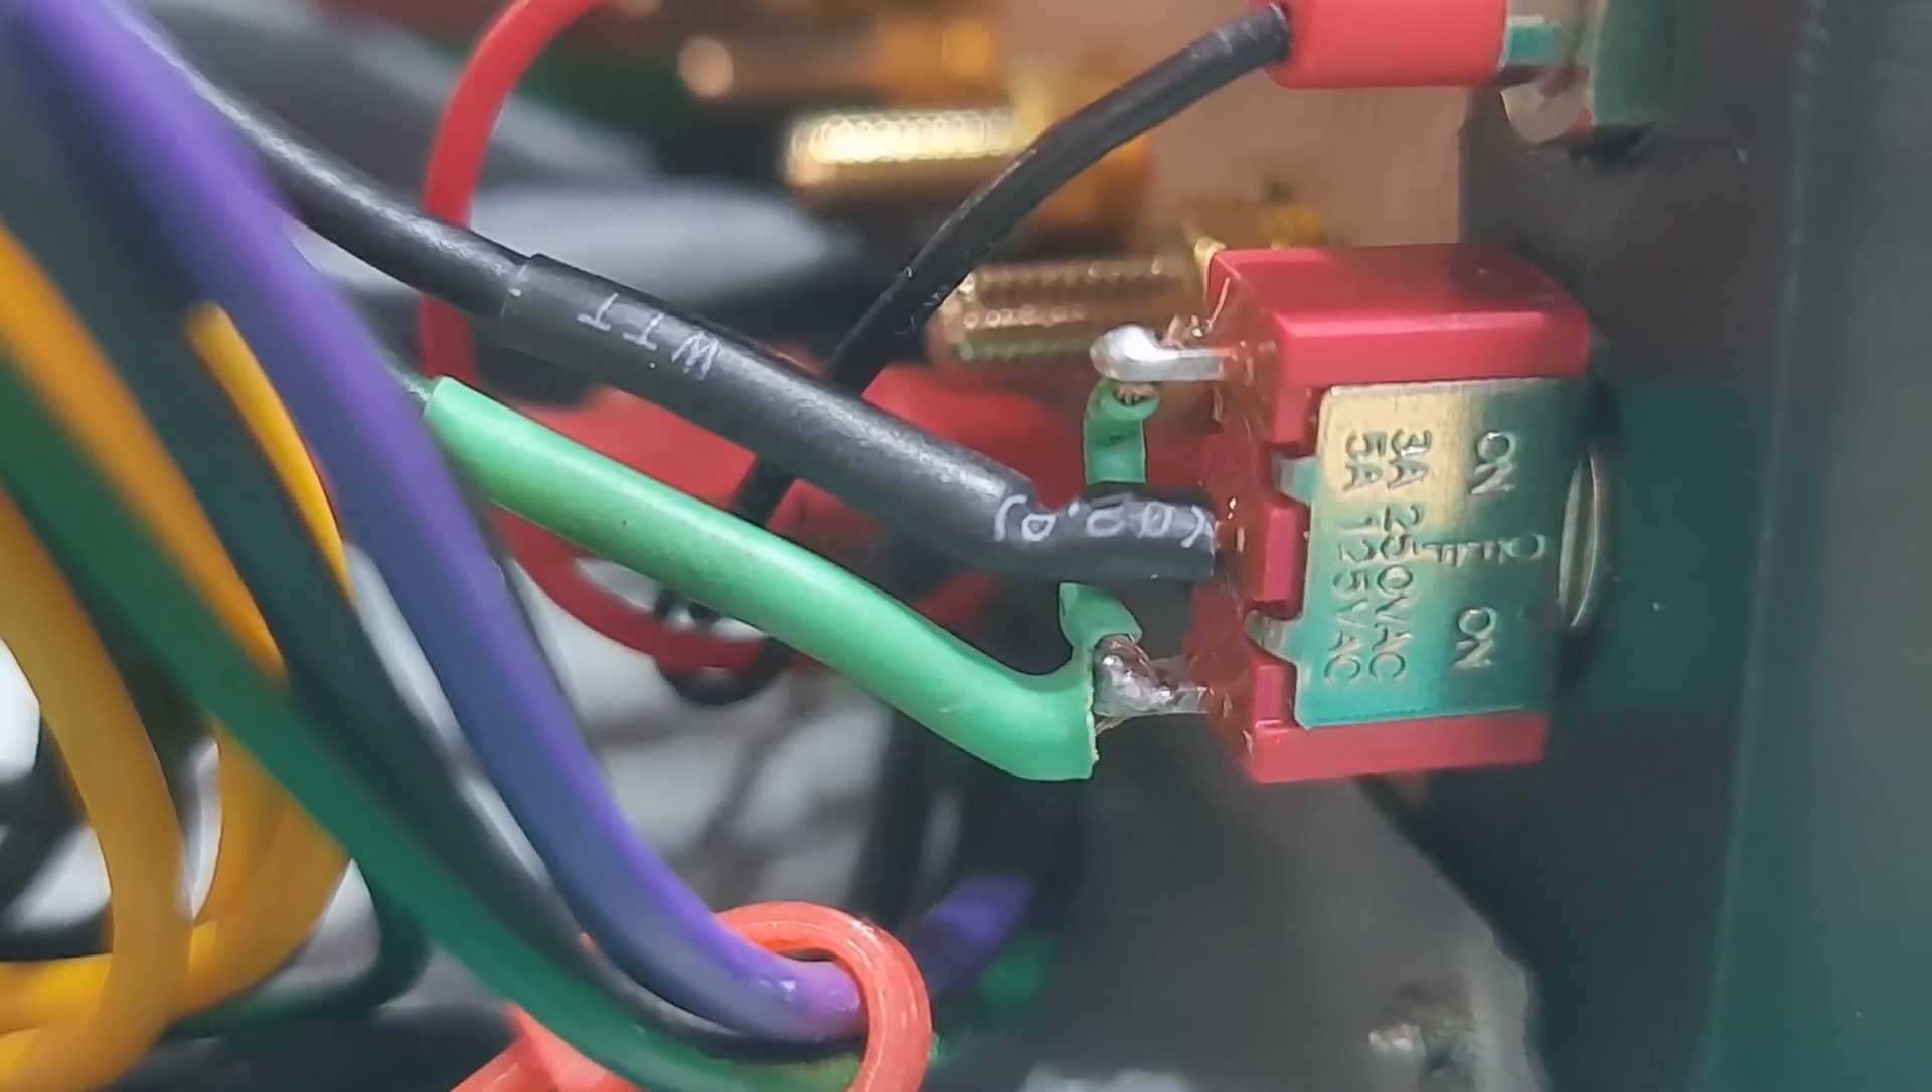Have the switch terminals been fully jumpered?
Yes.